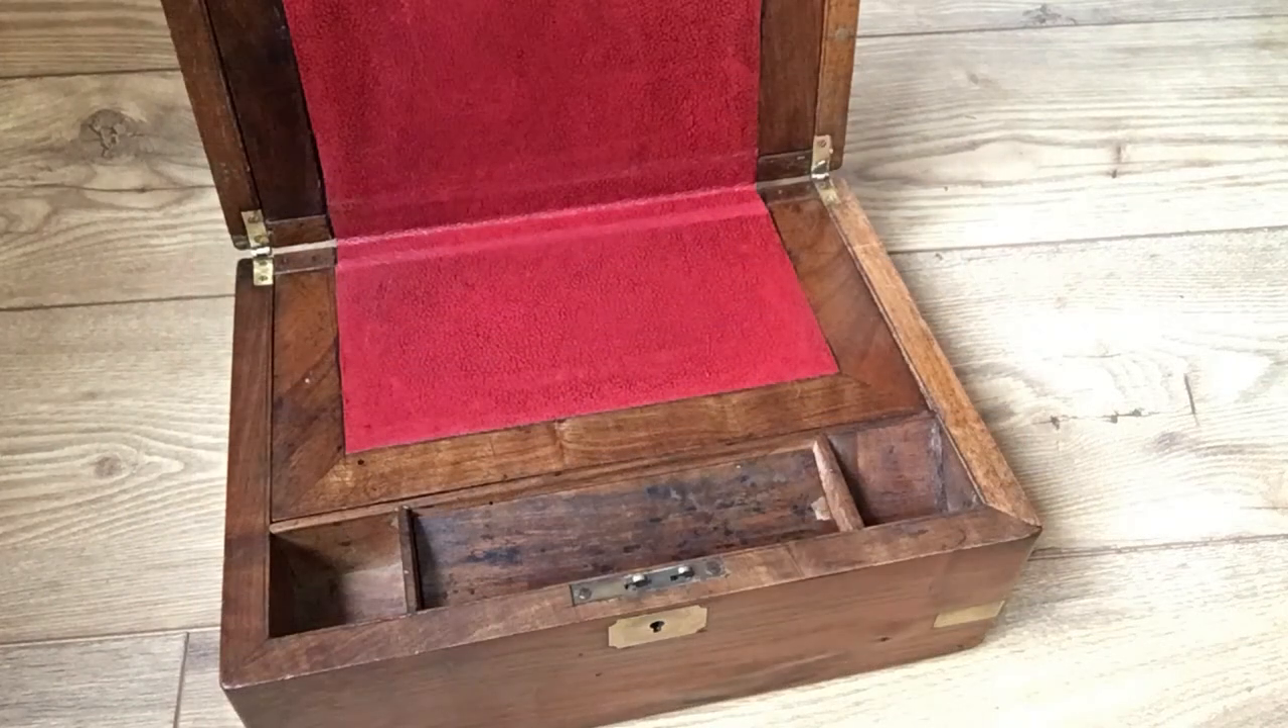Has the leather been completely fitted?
Yes.